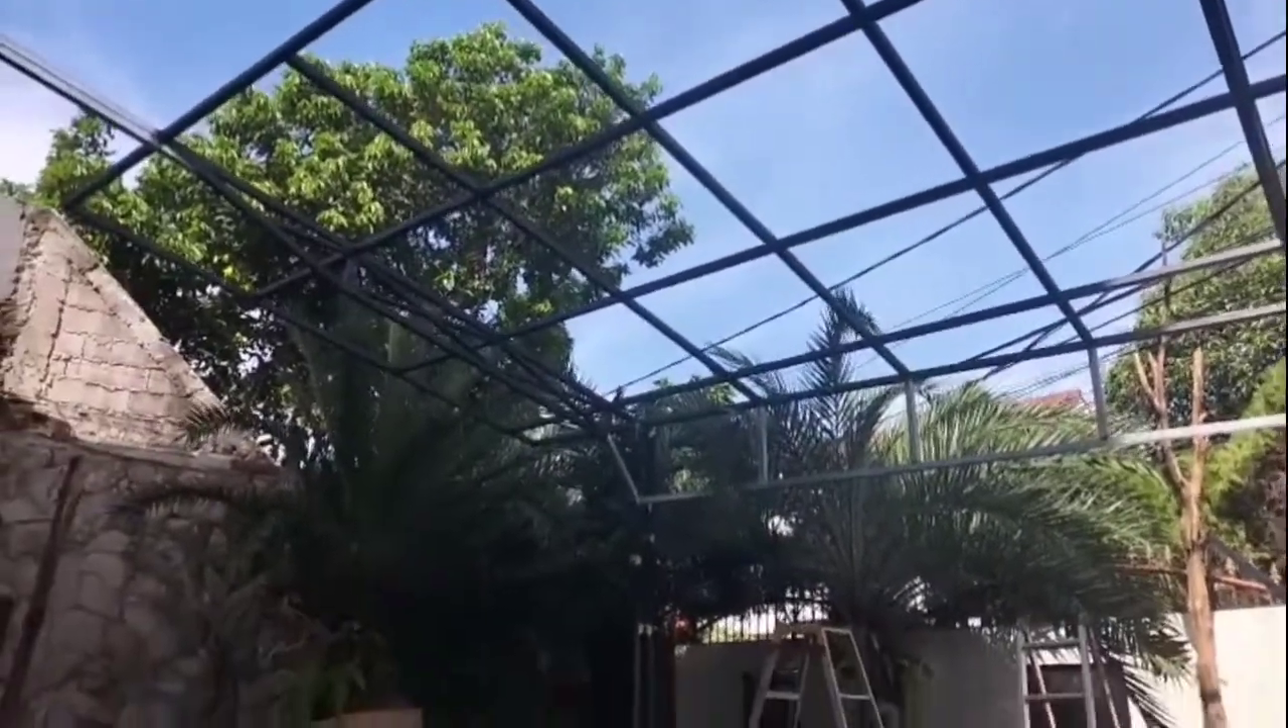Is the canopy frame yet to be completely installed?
No.